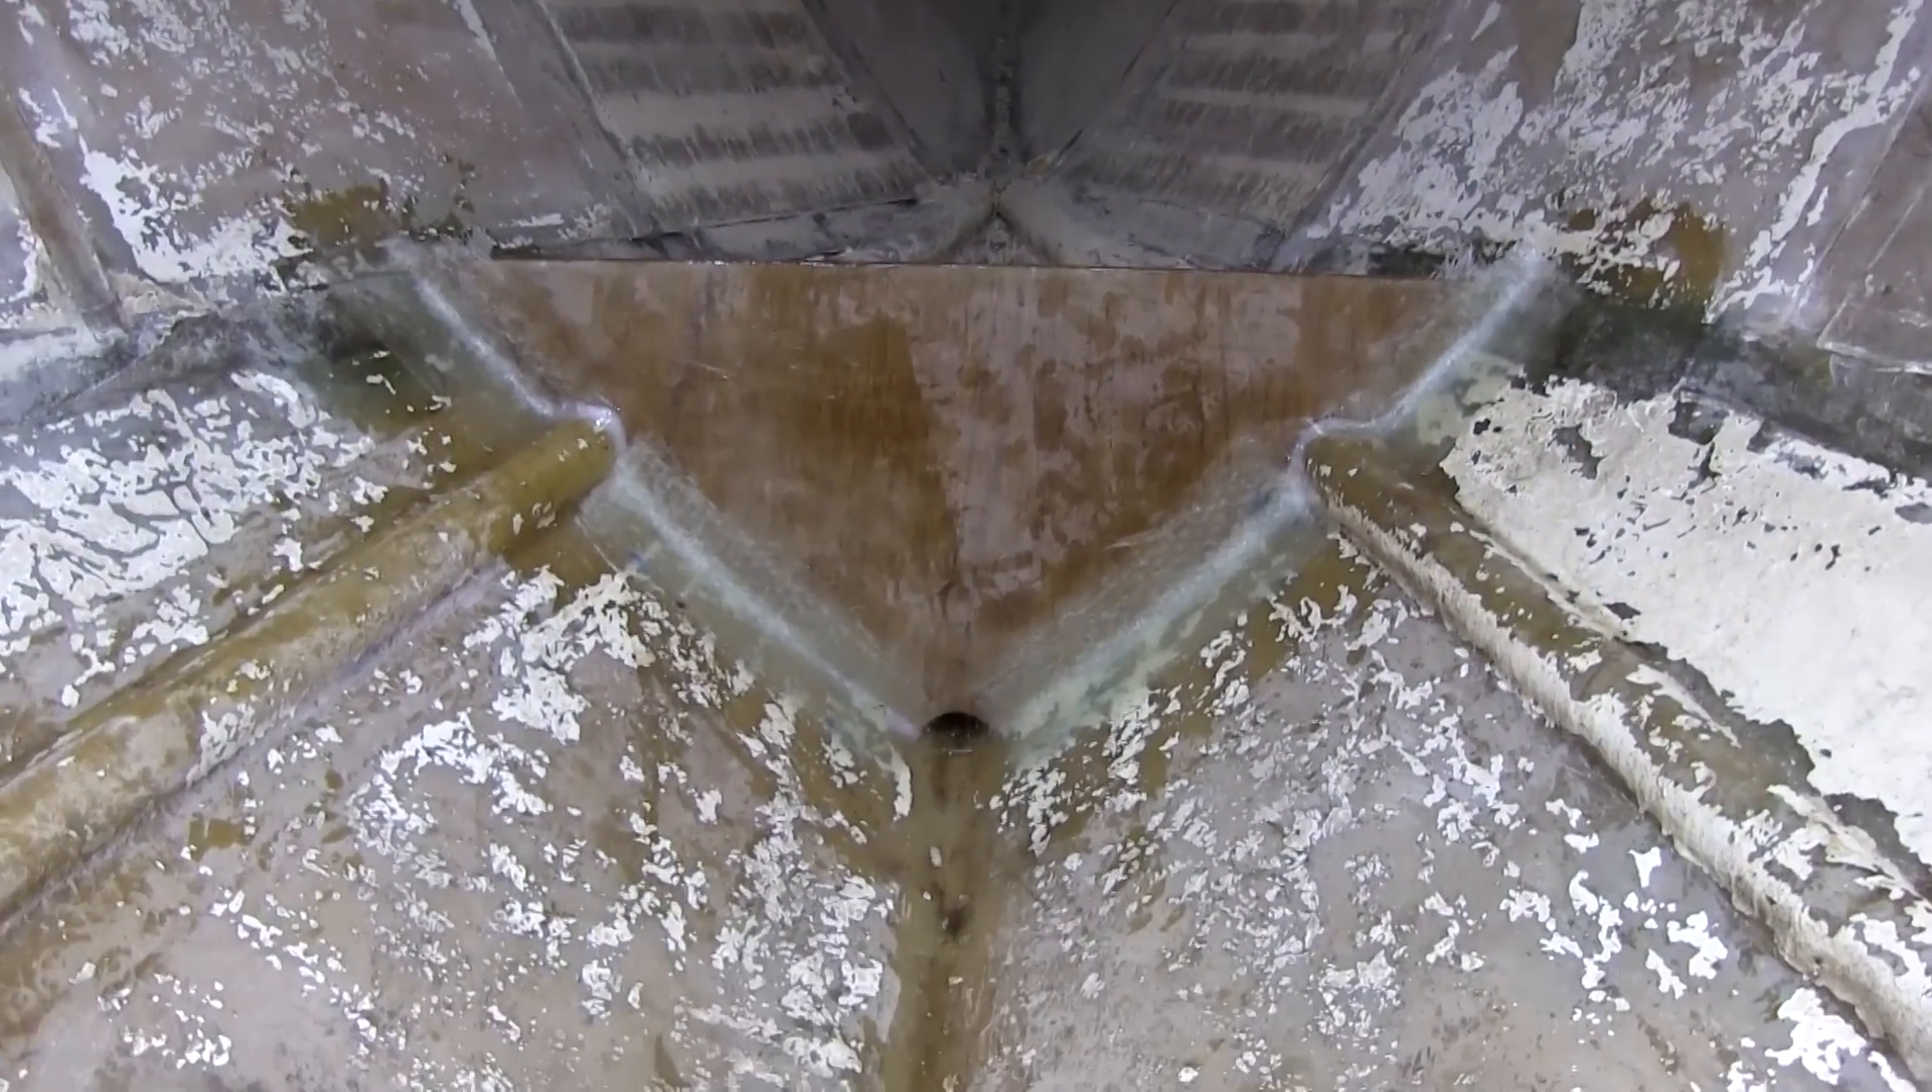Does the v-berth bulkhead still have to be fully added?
No.